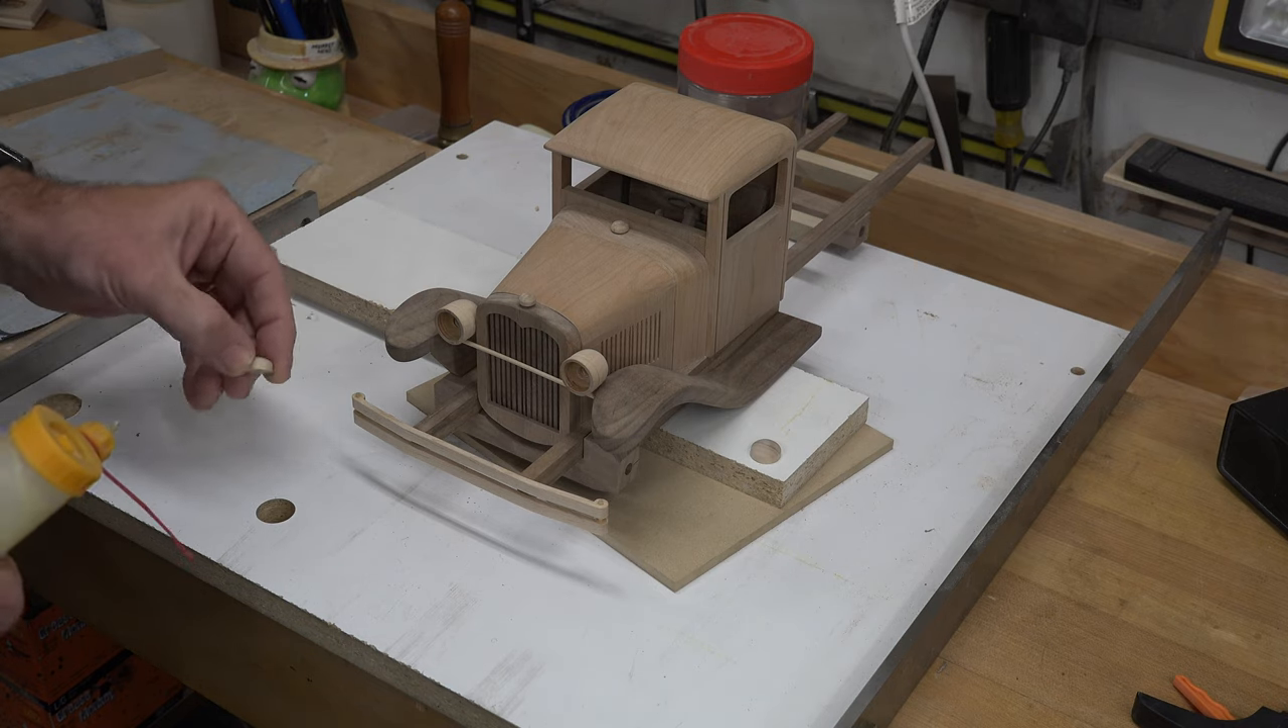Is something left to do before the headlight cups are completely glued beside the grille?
No.